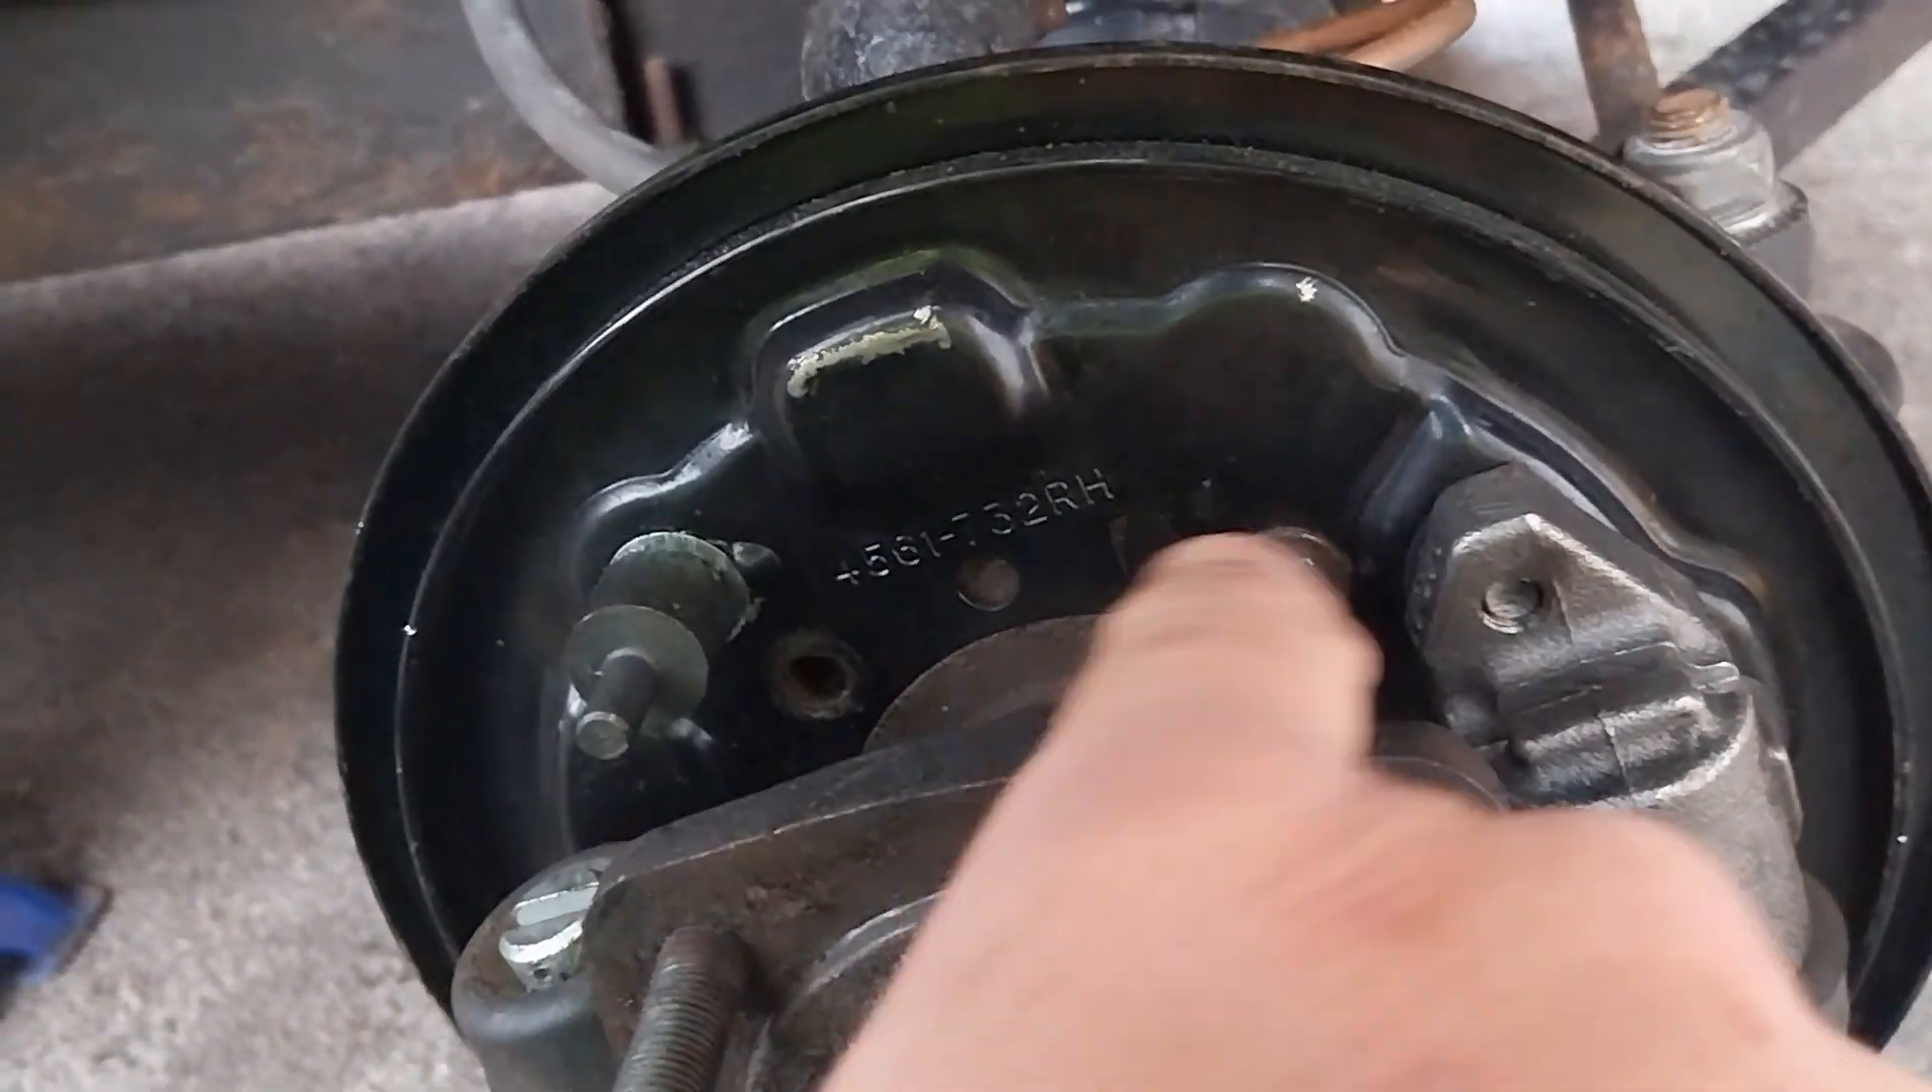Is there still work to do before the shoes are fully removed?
No.